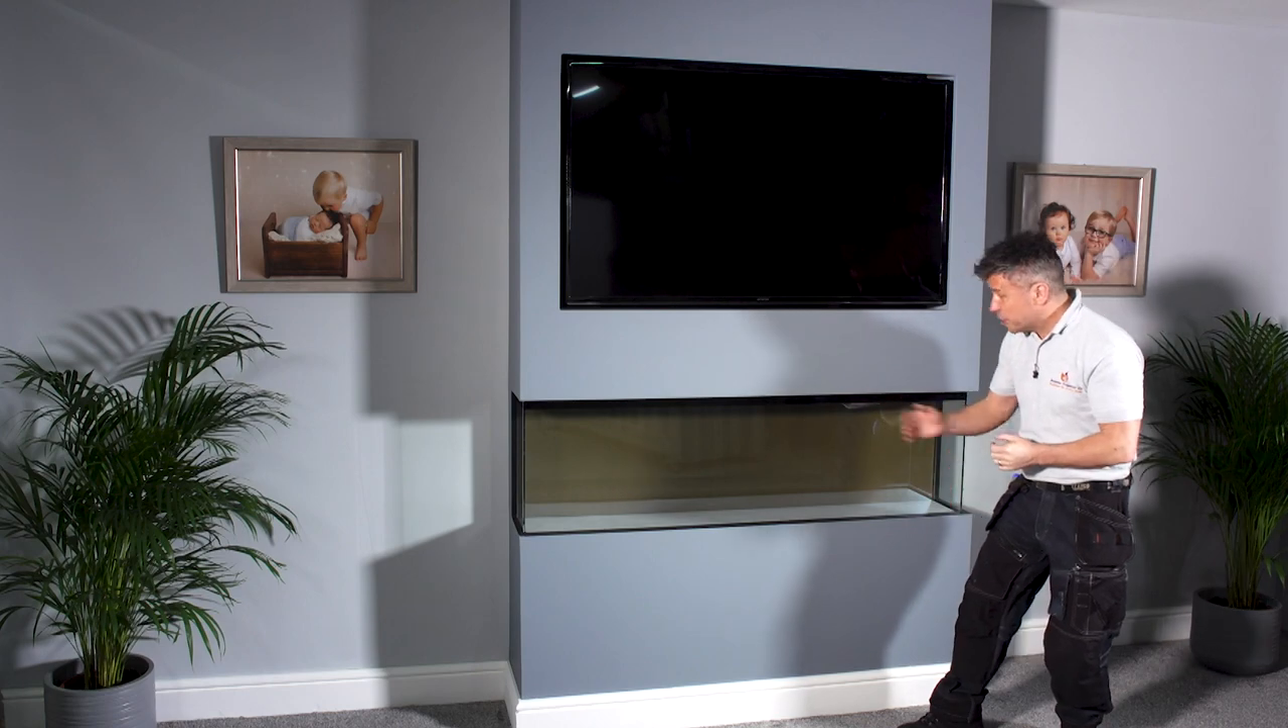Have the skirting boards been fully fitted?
Yes.